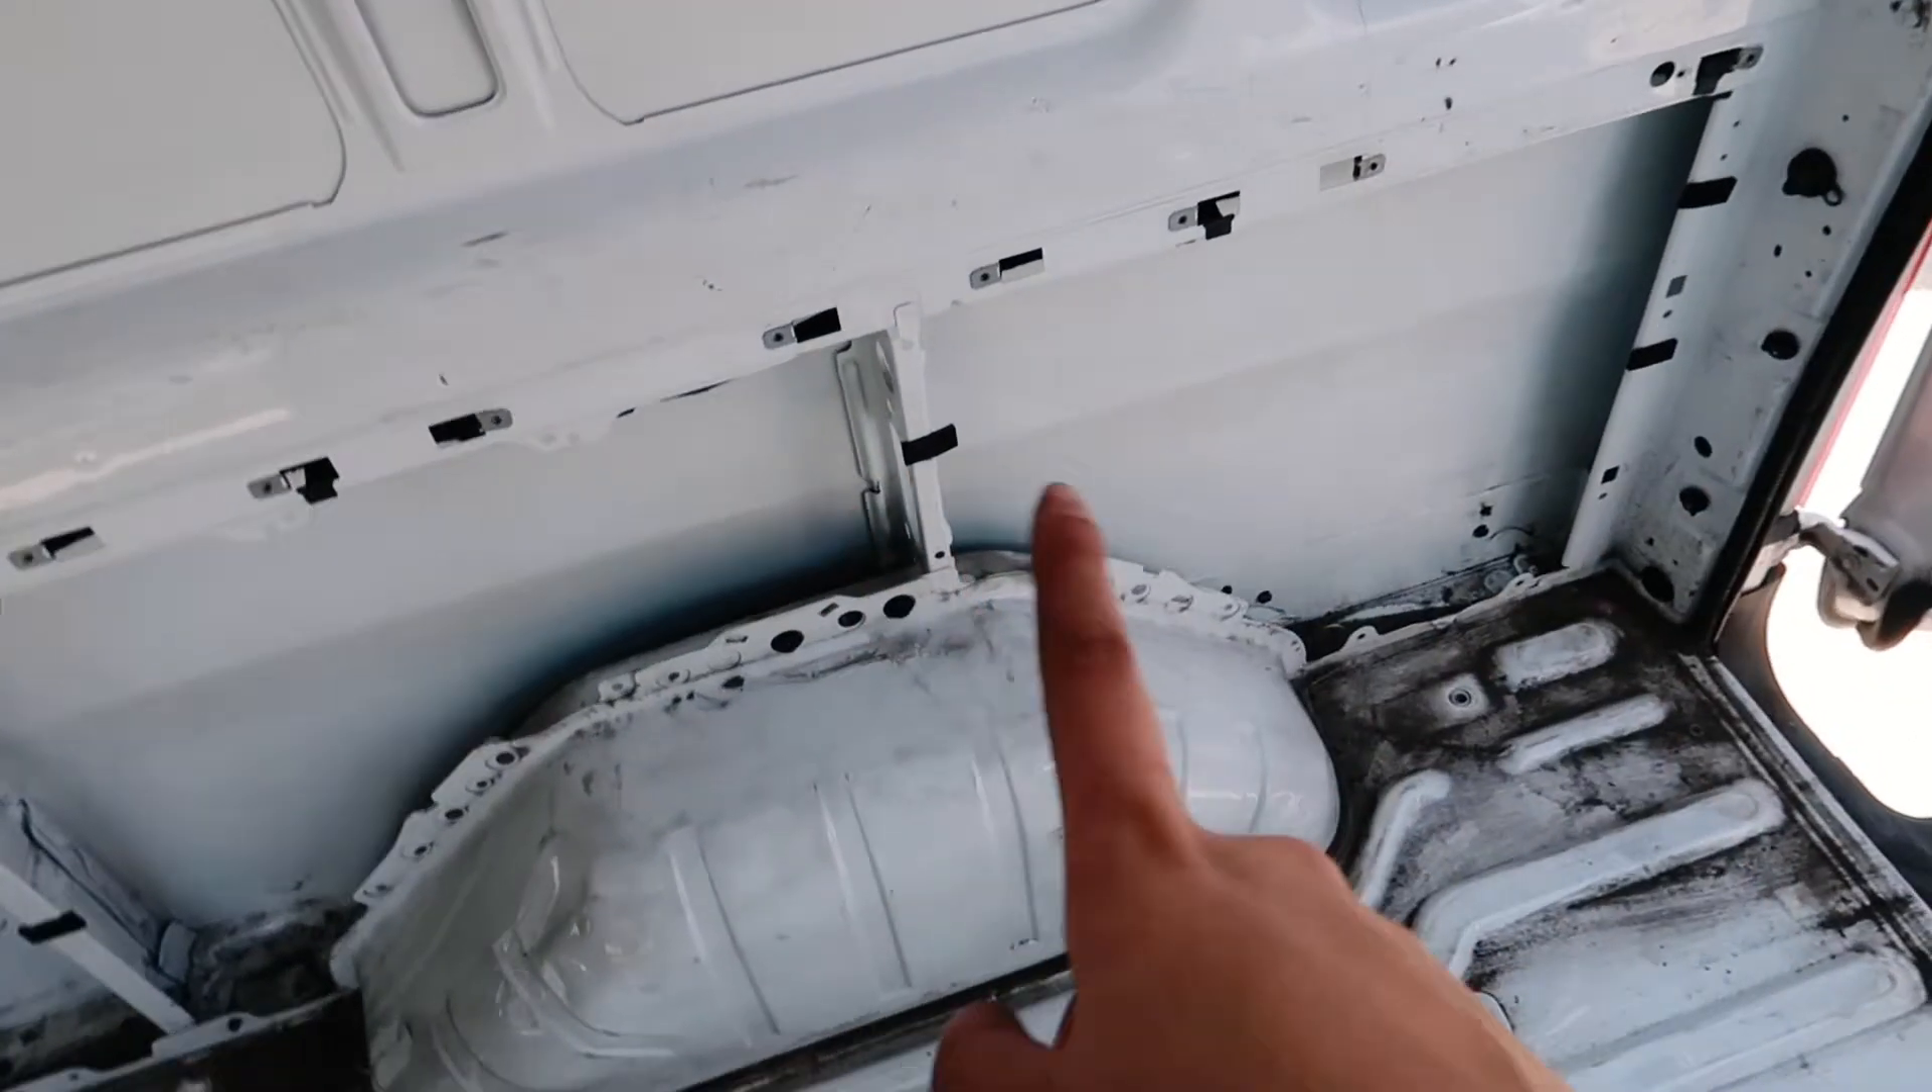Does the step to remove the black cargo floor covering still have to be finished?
No.